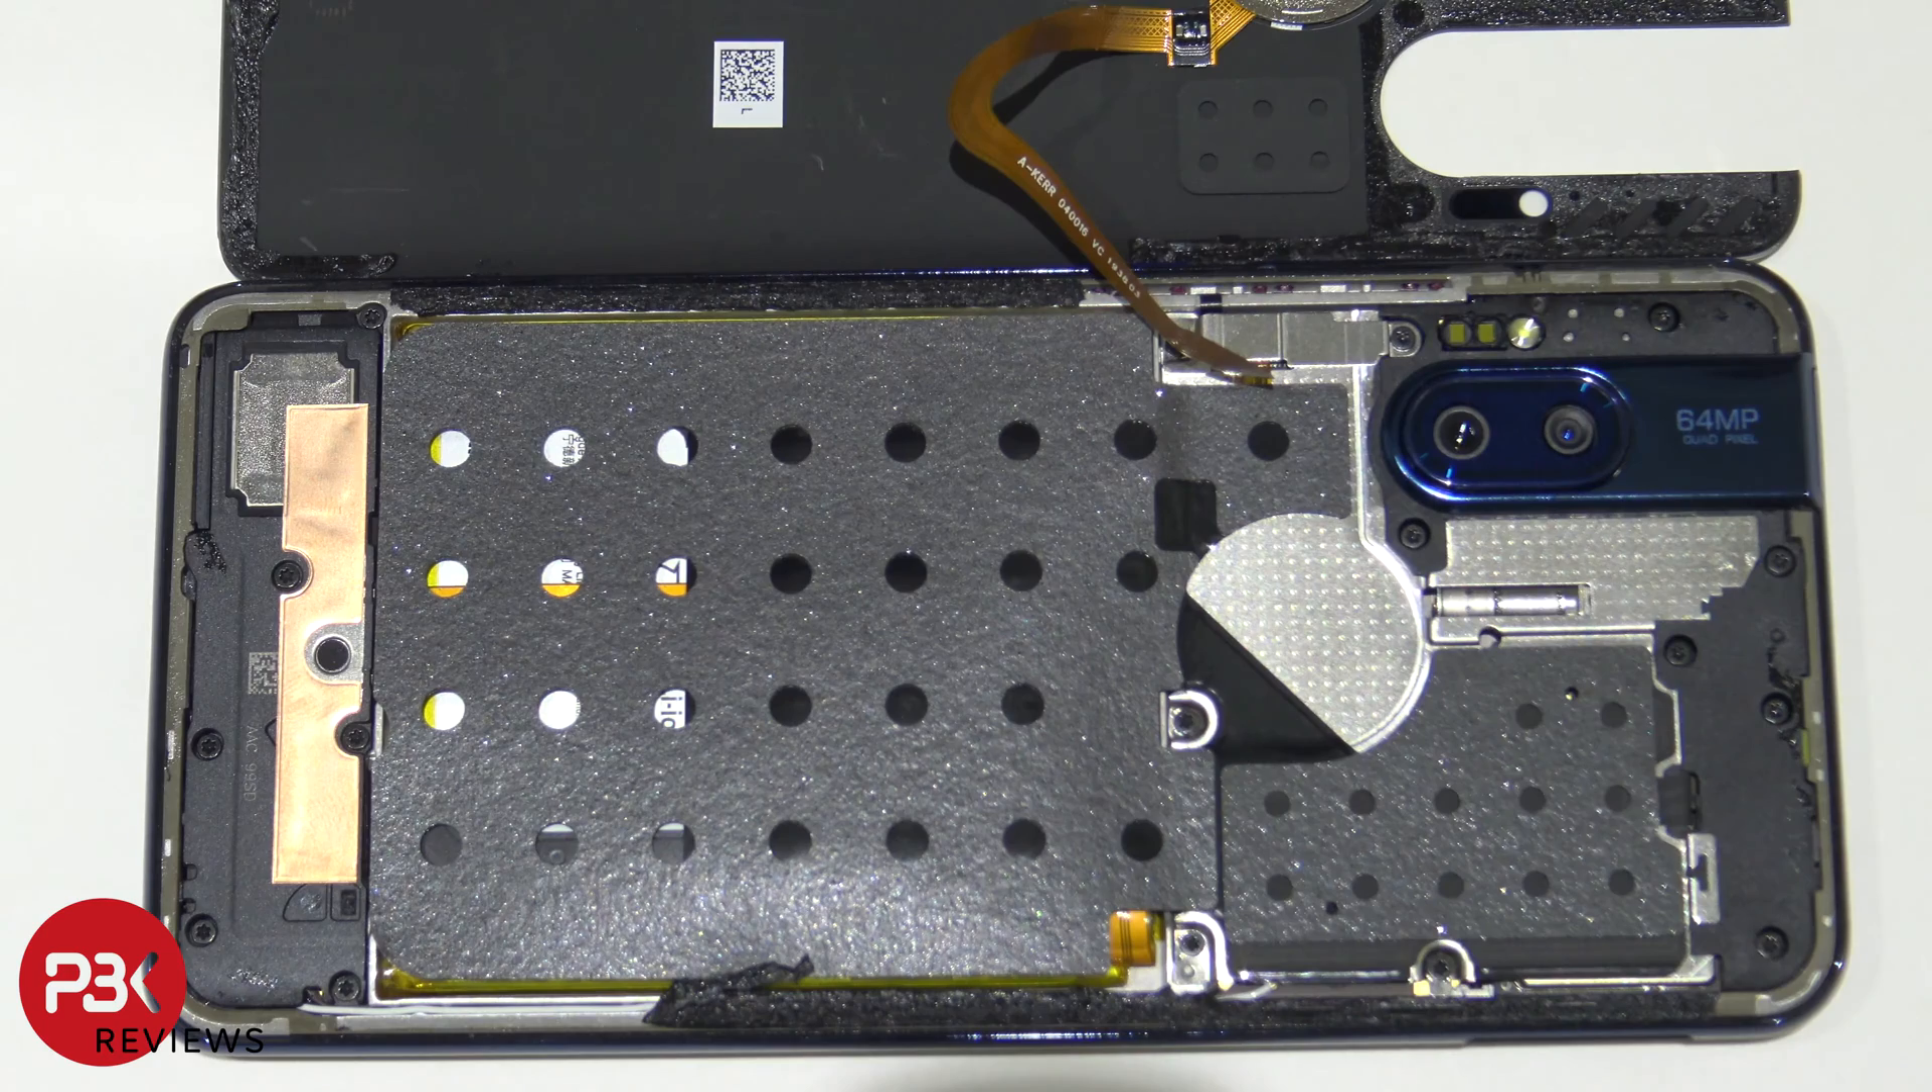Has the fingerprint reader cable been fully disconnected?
No.